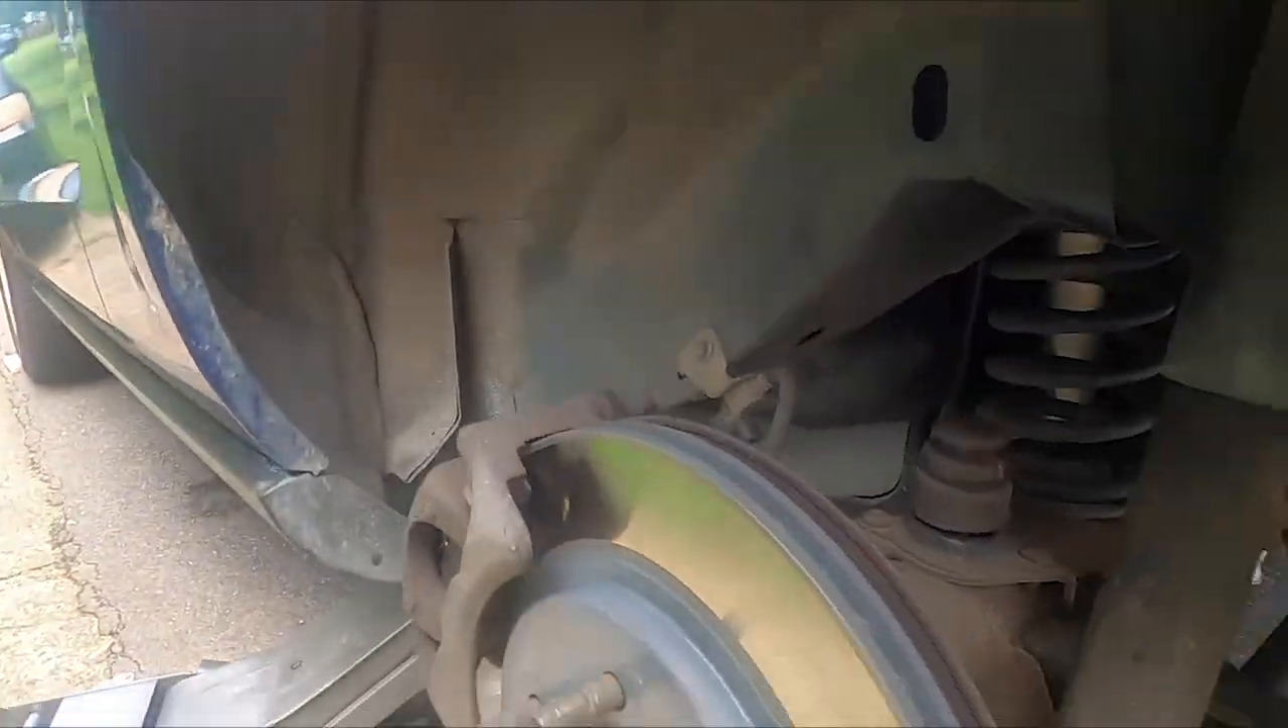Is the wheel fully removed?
Yes.